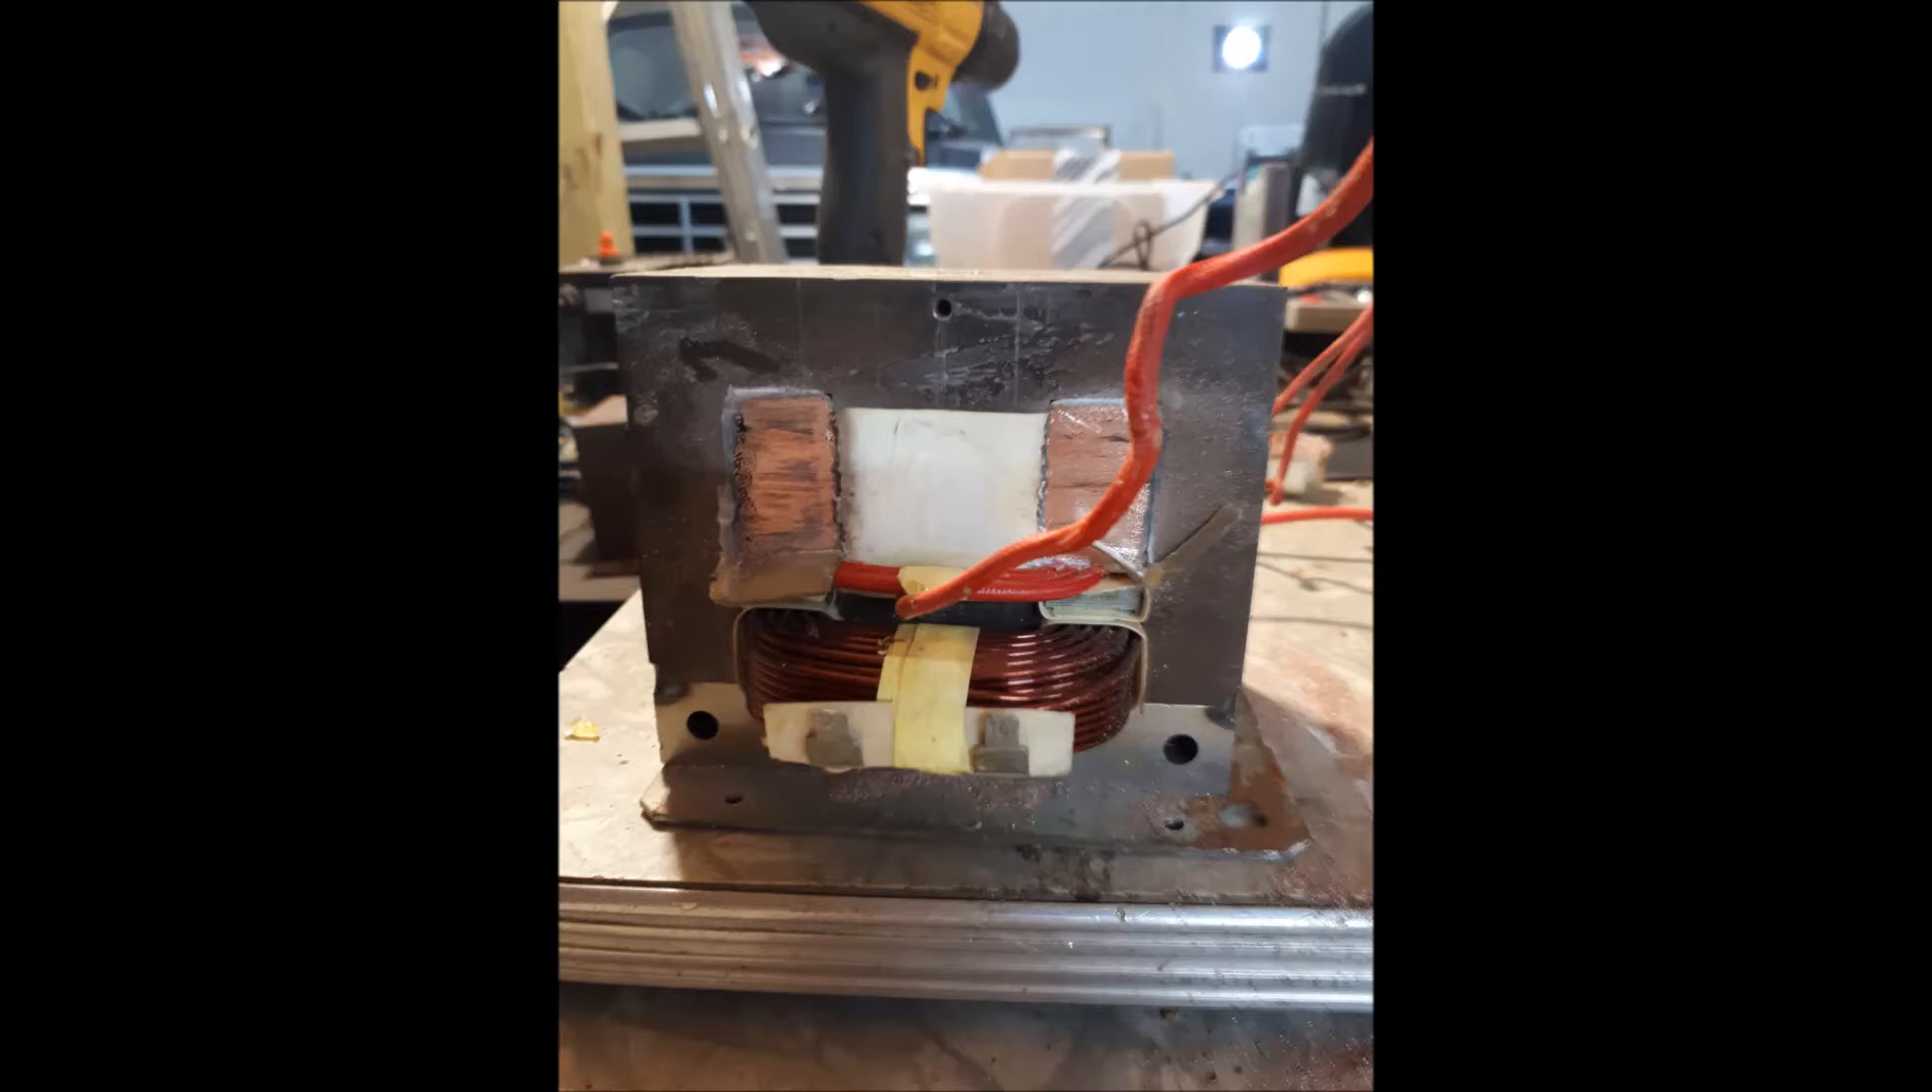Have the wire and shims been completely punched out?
No.